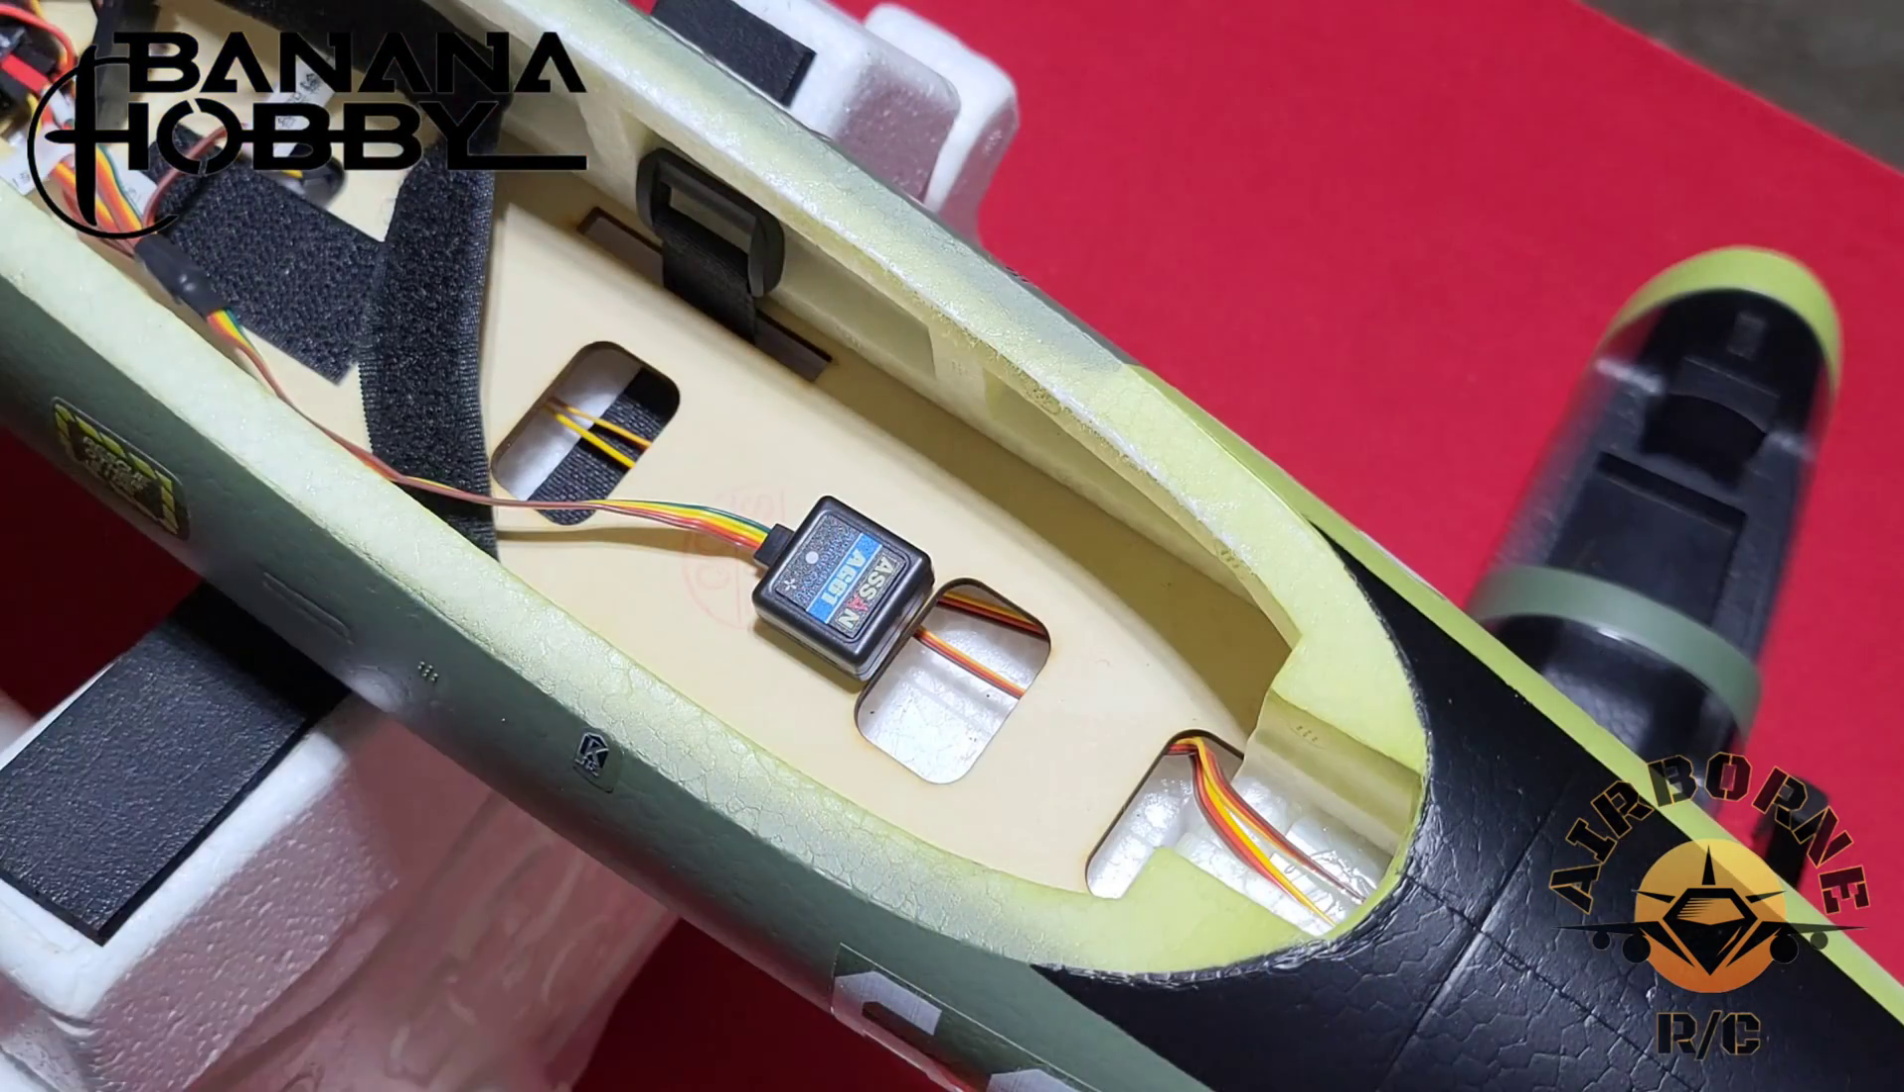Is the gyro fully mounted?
Yes.